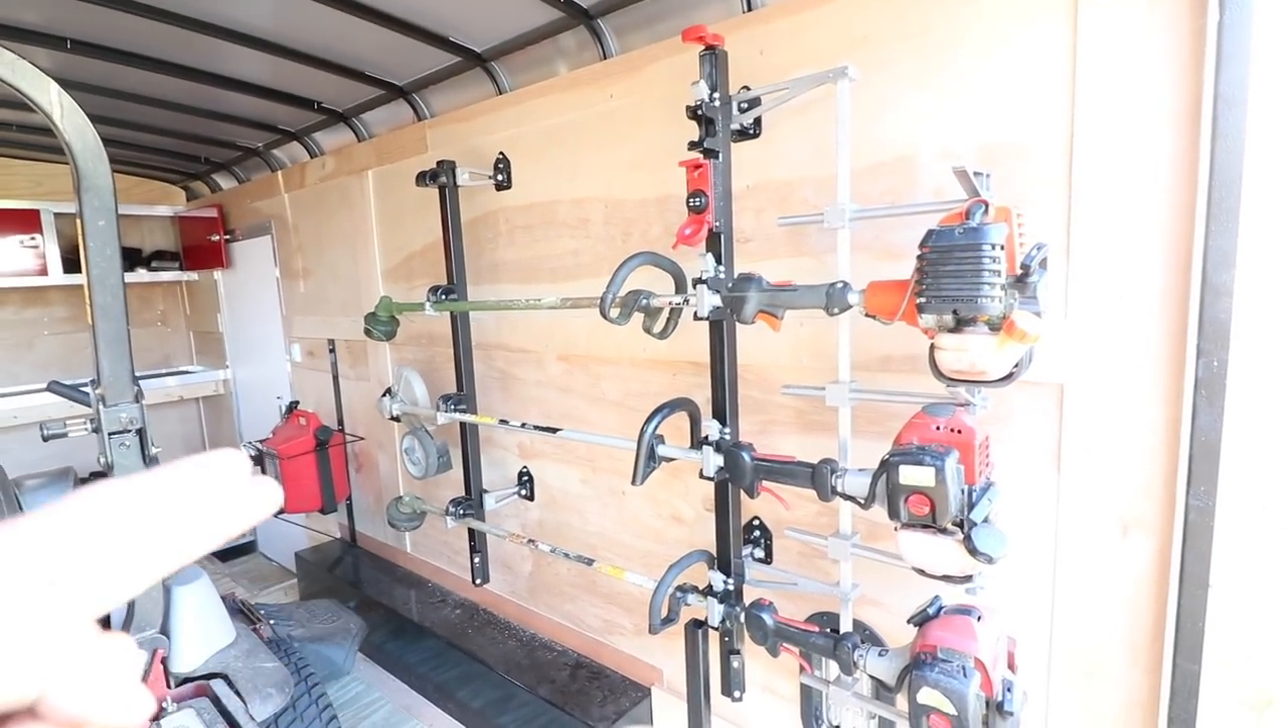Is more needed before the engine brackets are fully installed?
No.